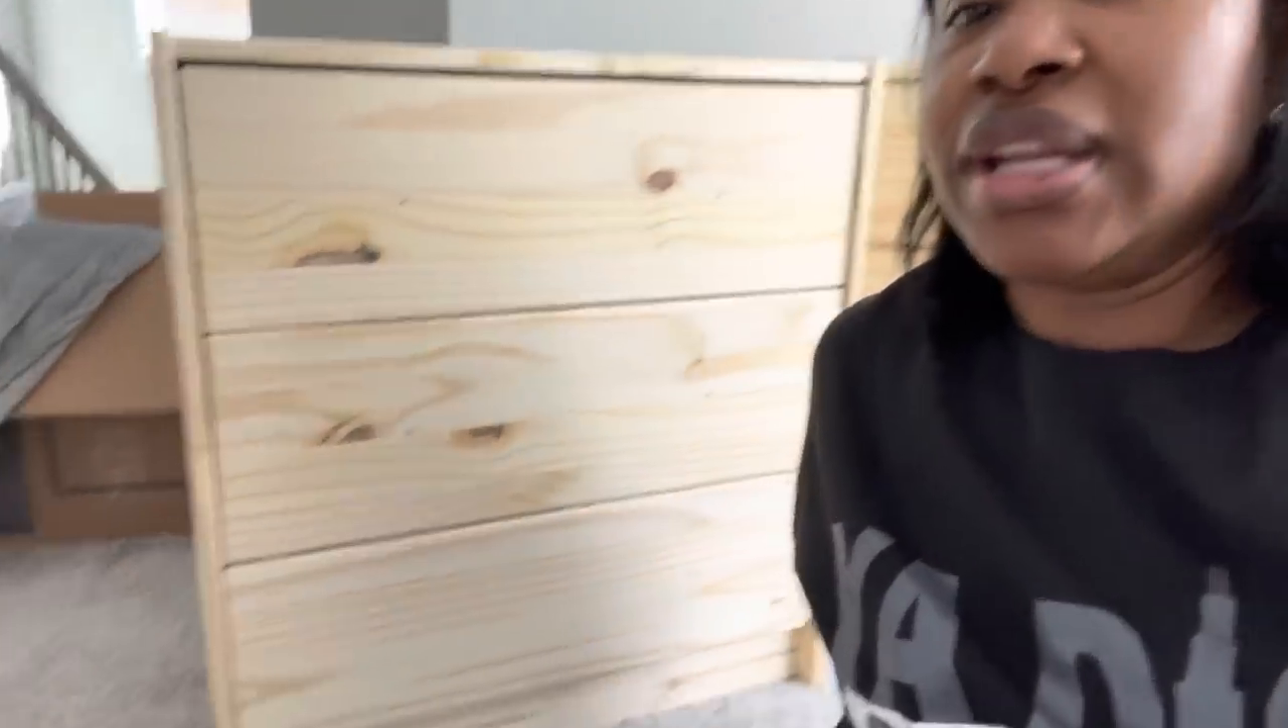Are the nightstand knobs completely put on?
No.